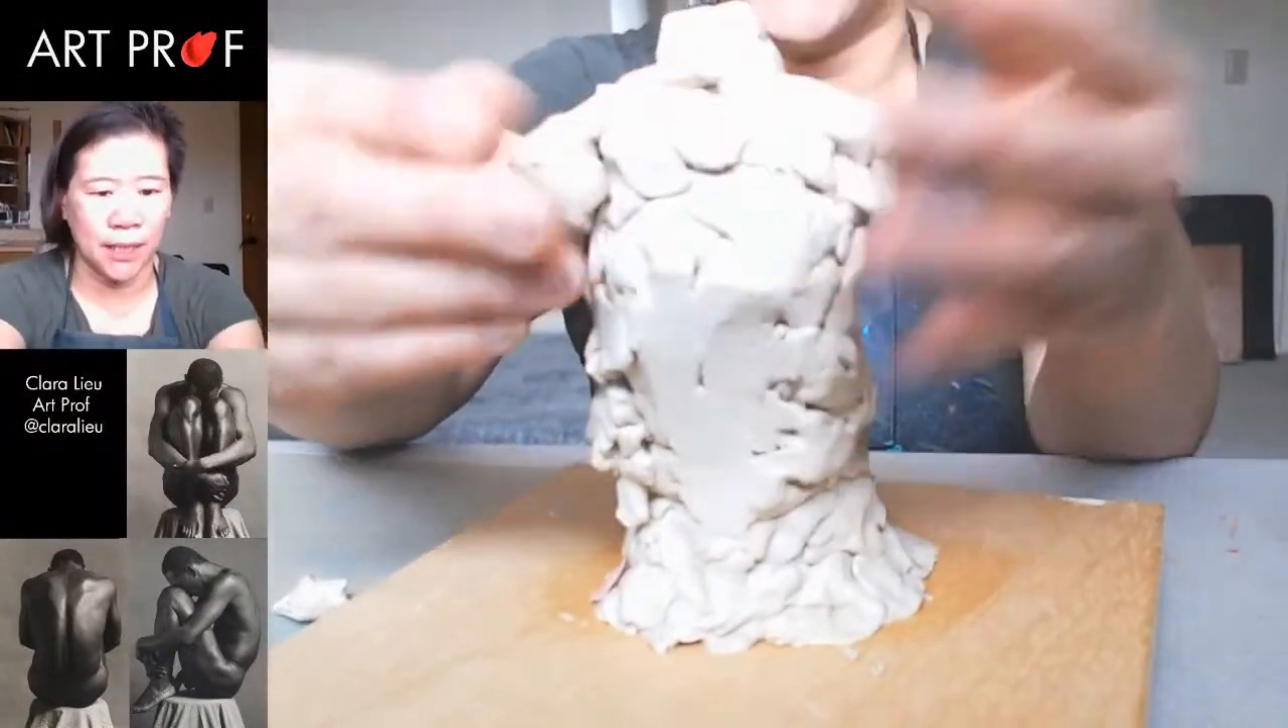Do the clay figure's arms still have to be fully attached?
Yes.